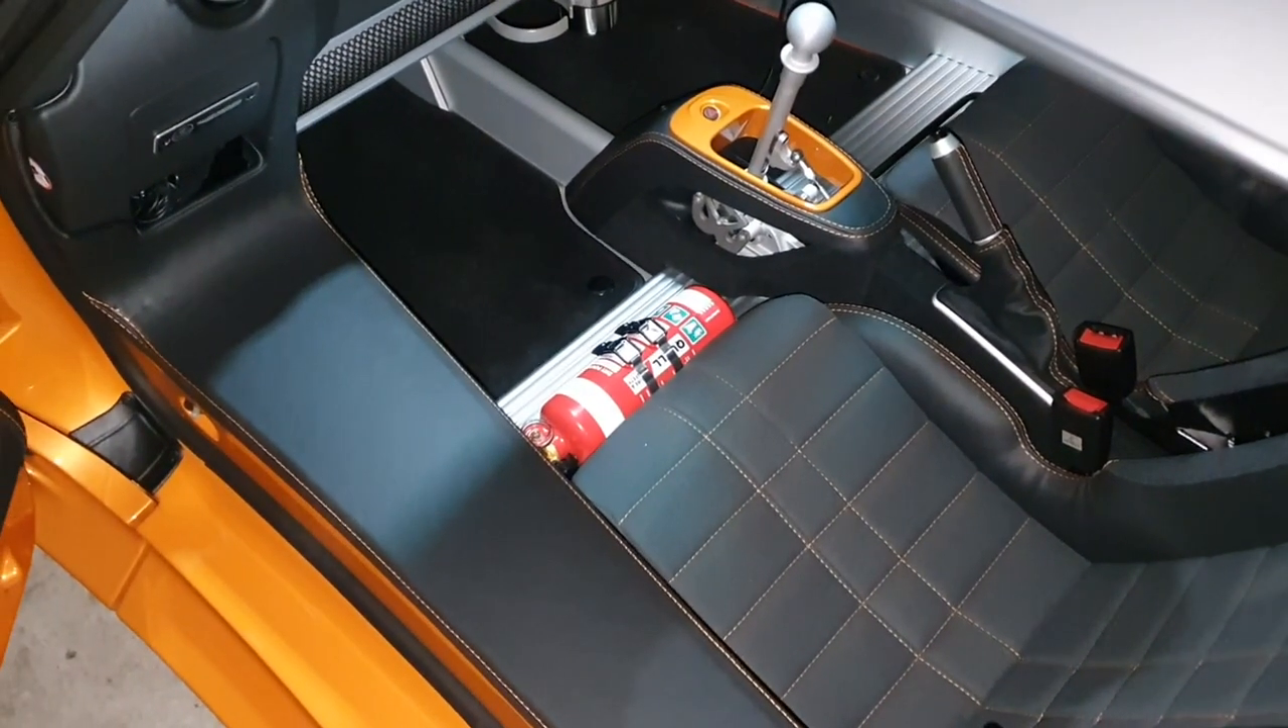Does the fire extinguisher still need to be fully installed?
No.